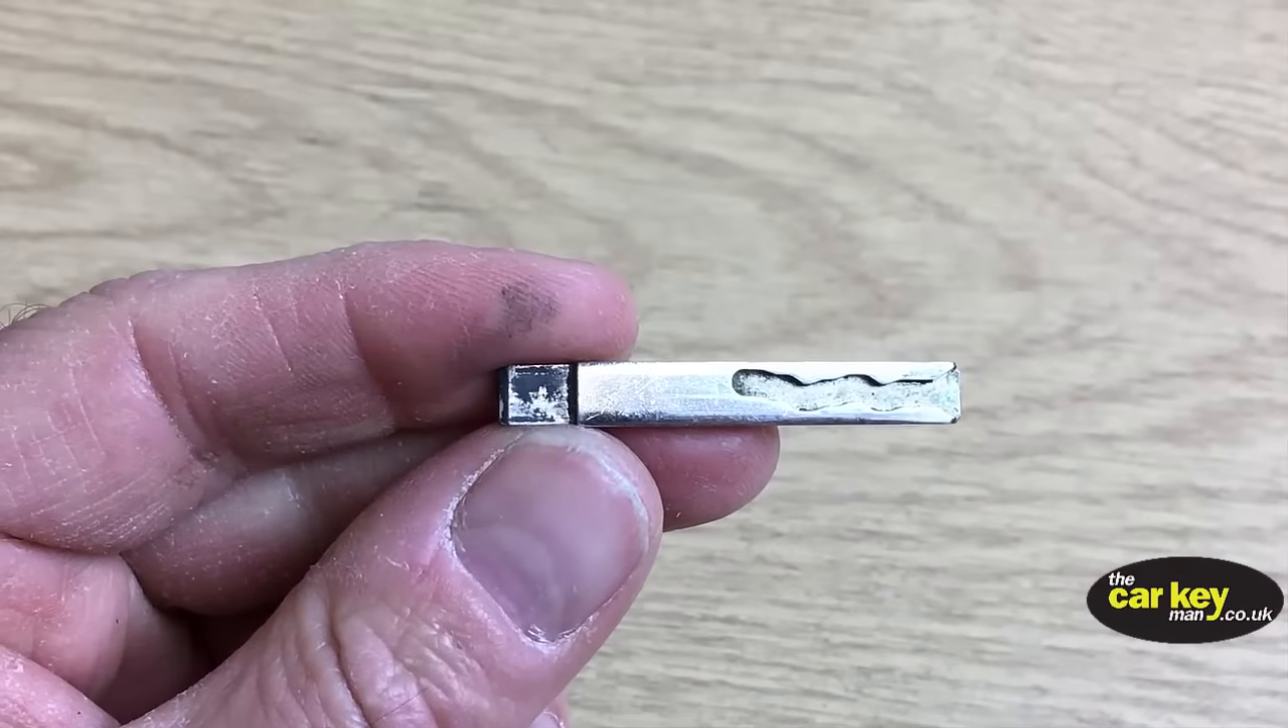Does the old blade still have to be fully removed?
No.